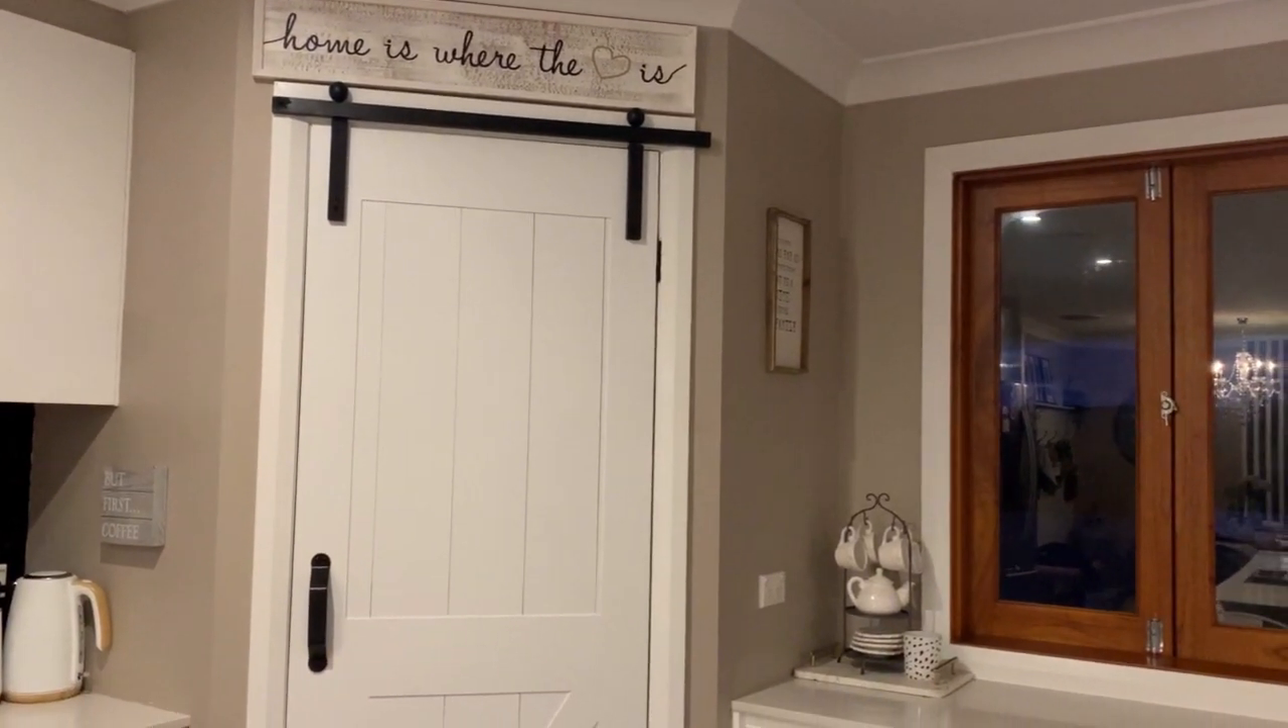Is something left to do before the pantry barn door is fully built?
No.